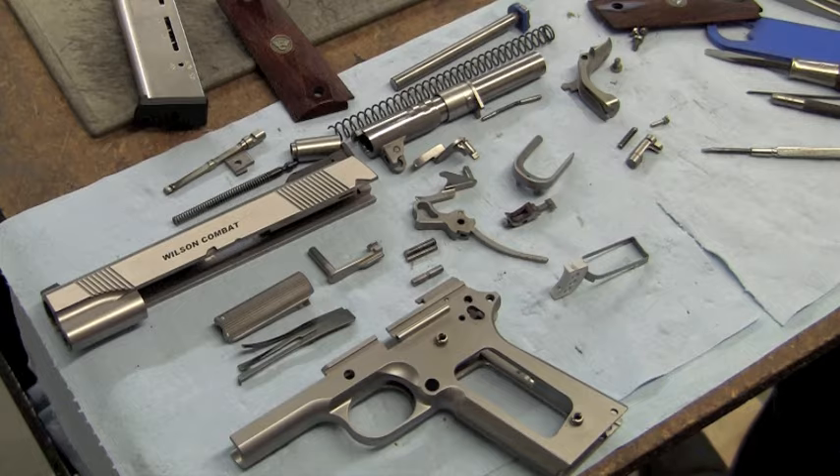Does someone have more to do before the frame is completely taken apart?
No.